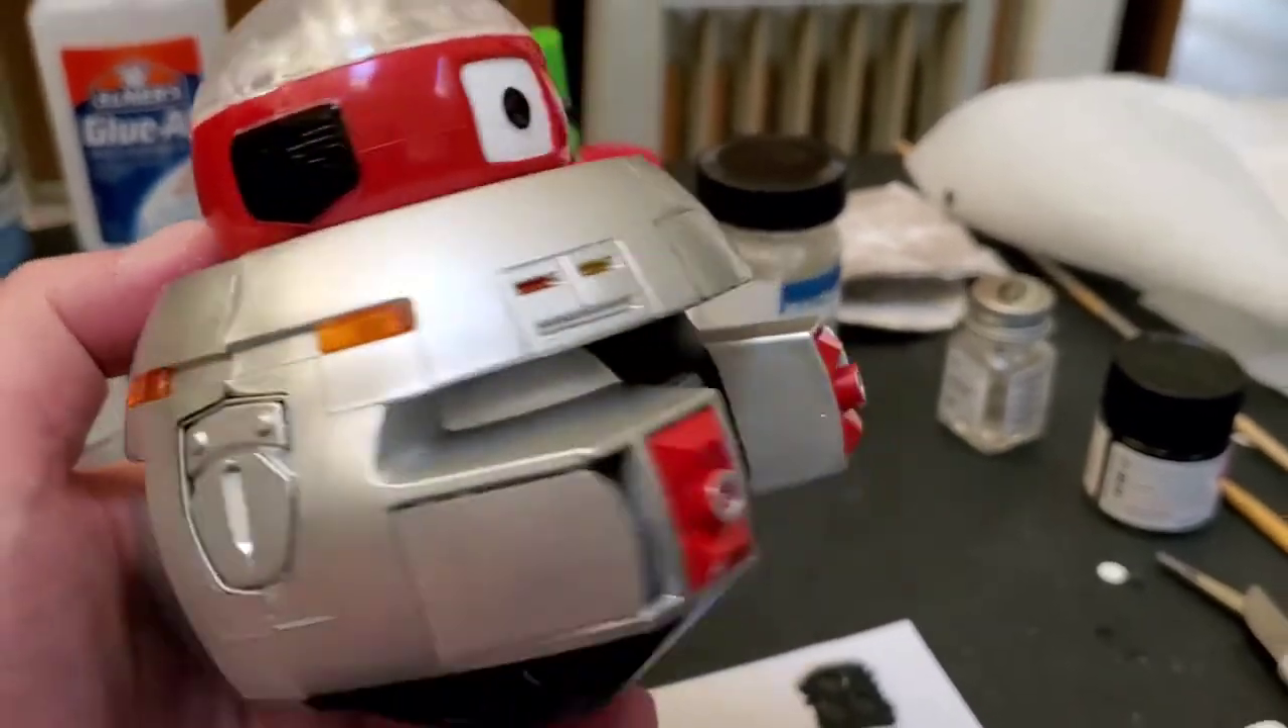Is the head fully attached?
Yes.